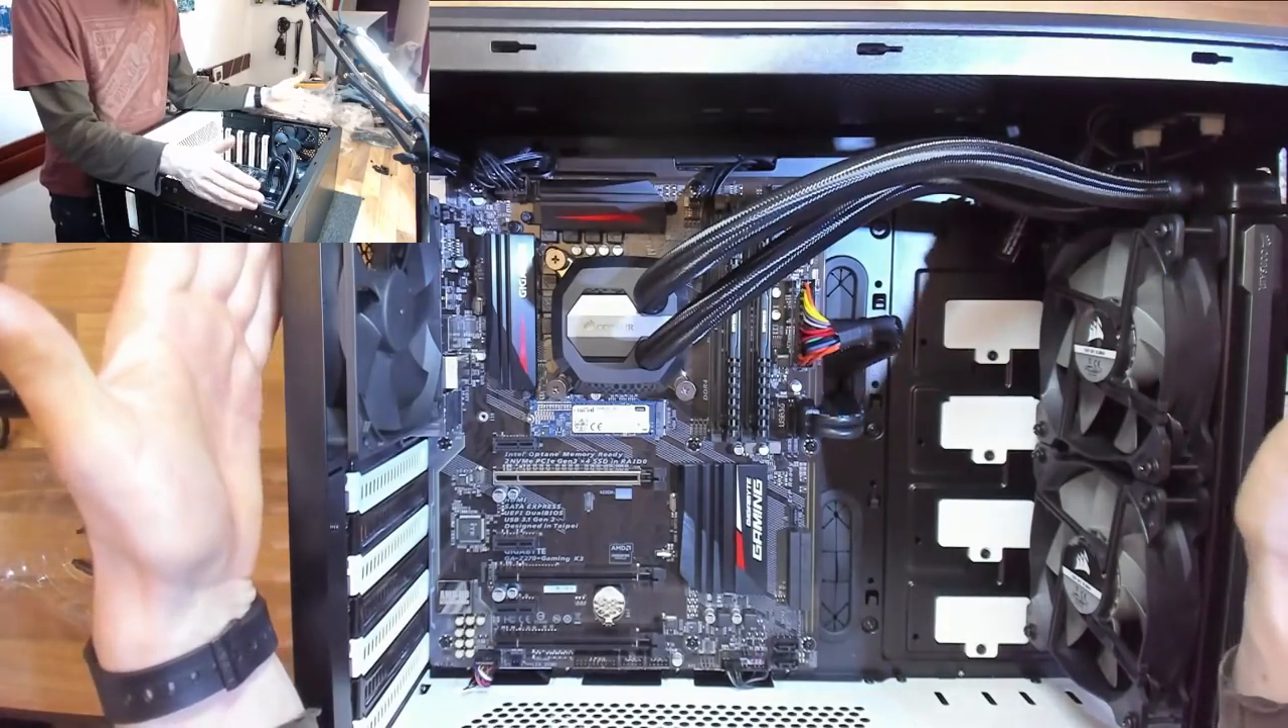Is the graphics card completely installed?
No.